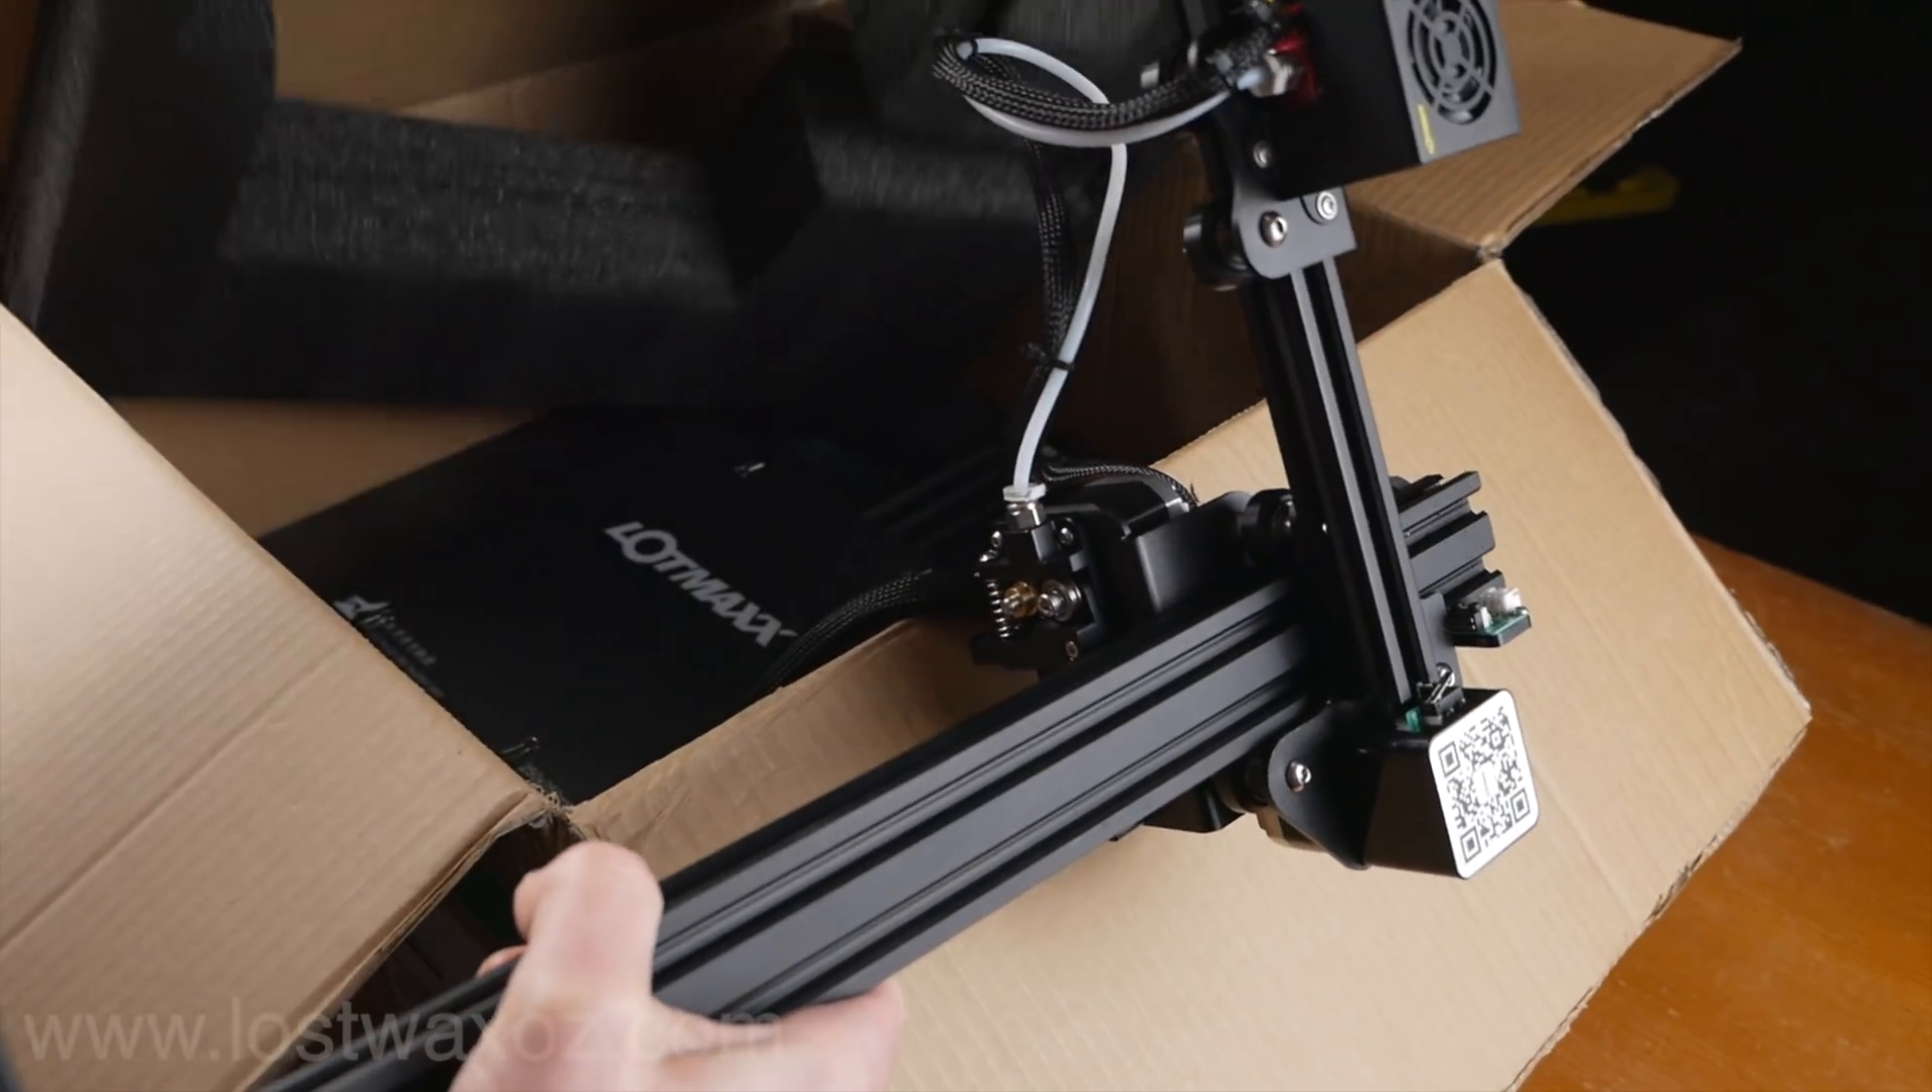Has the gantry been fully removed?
No.